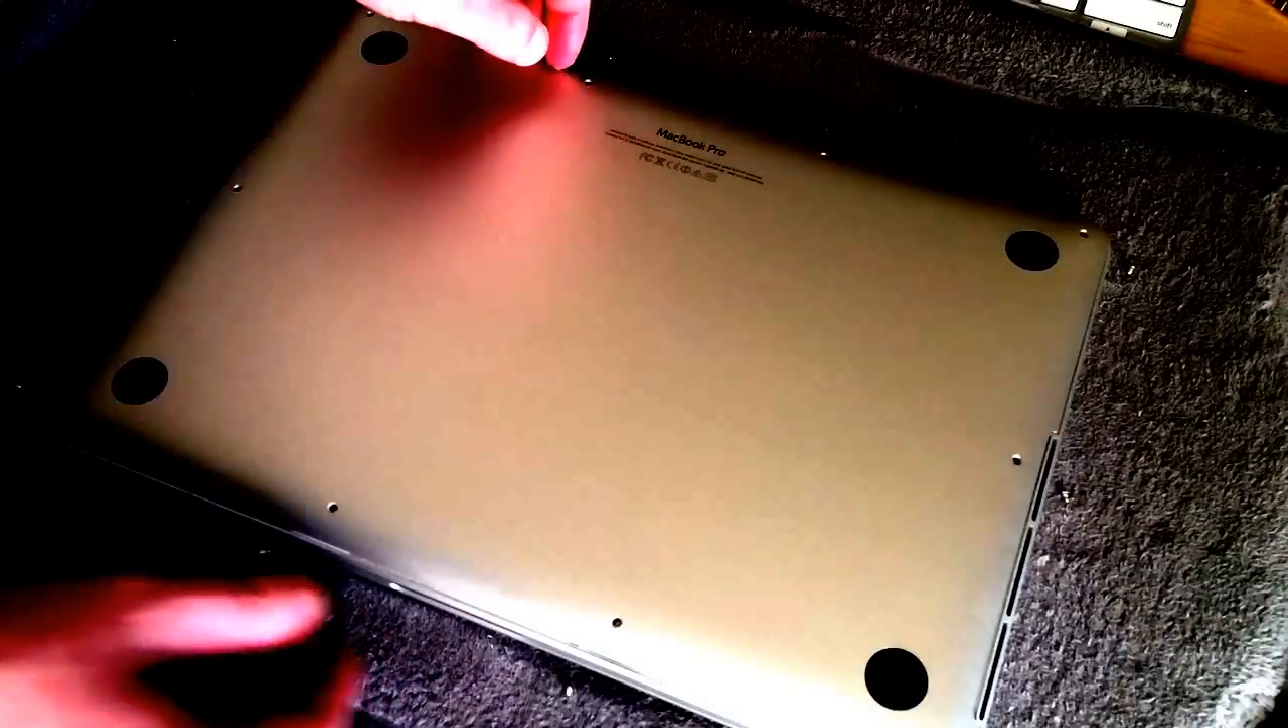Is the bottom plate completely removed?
No.